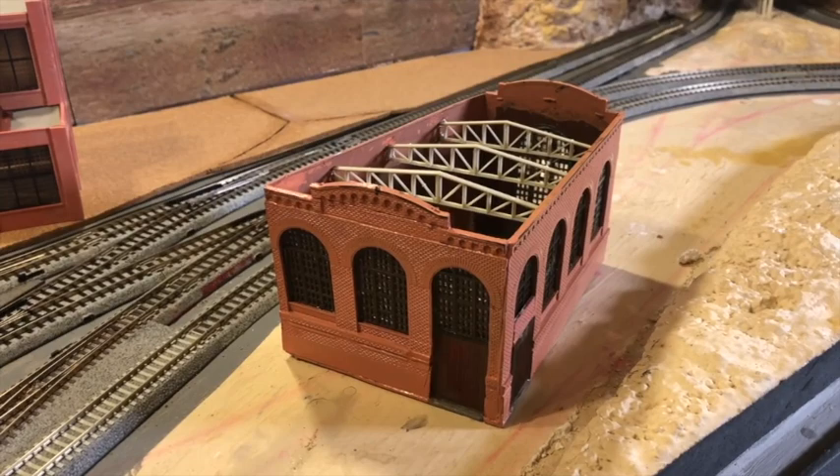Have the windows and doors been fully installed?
Yes.